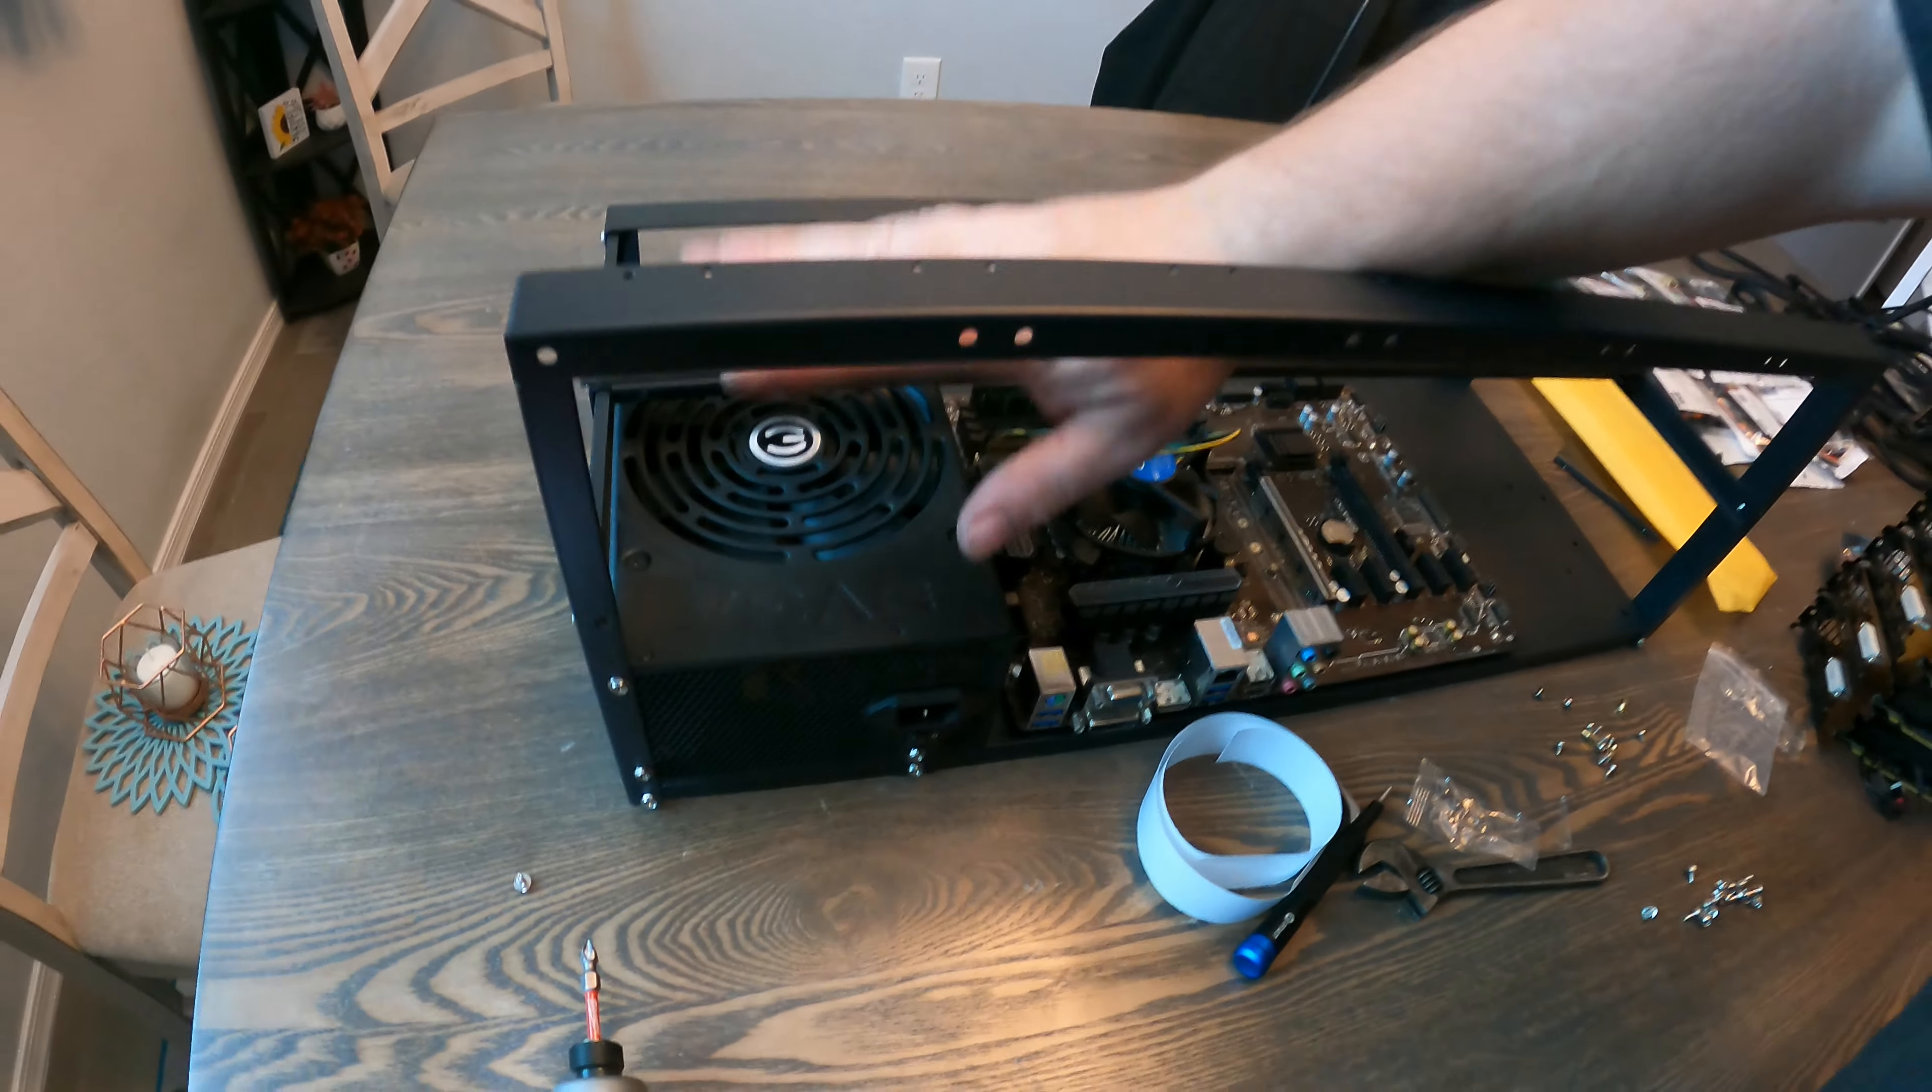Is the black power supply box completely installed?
Yes.